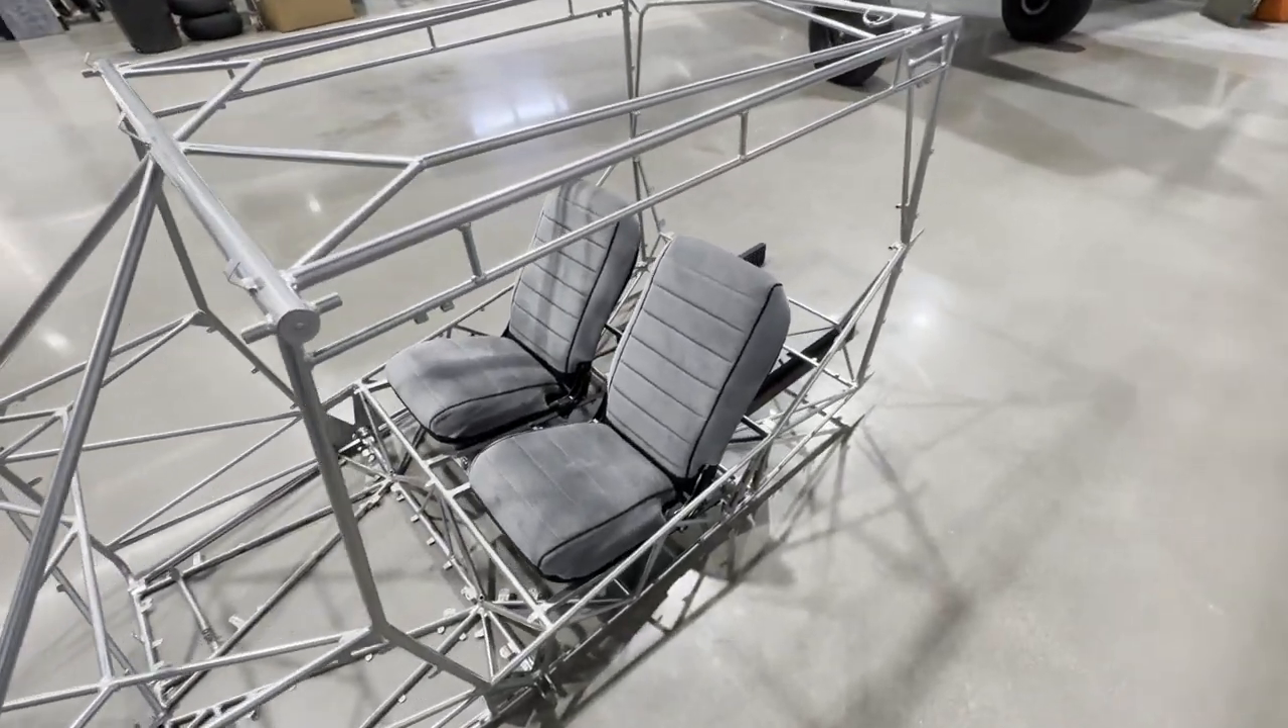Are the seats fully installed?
Yes.